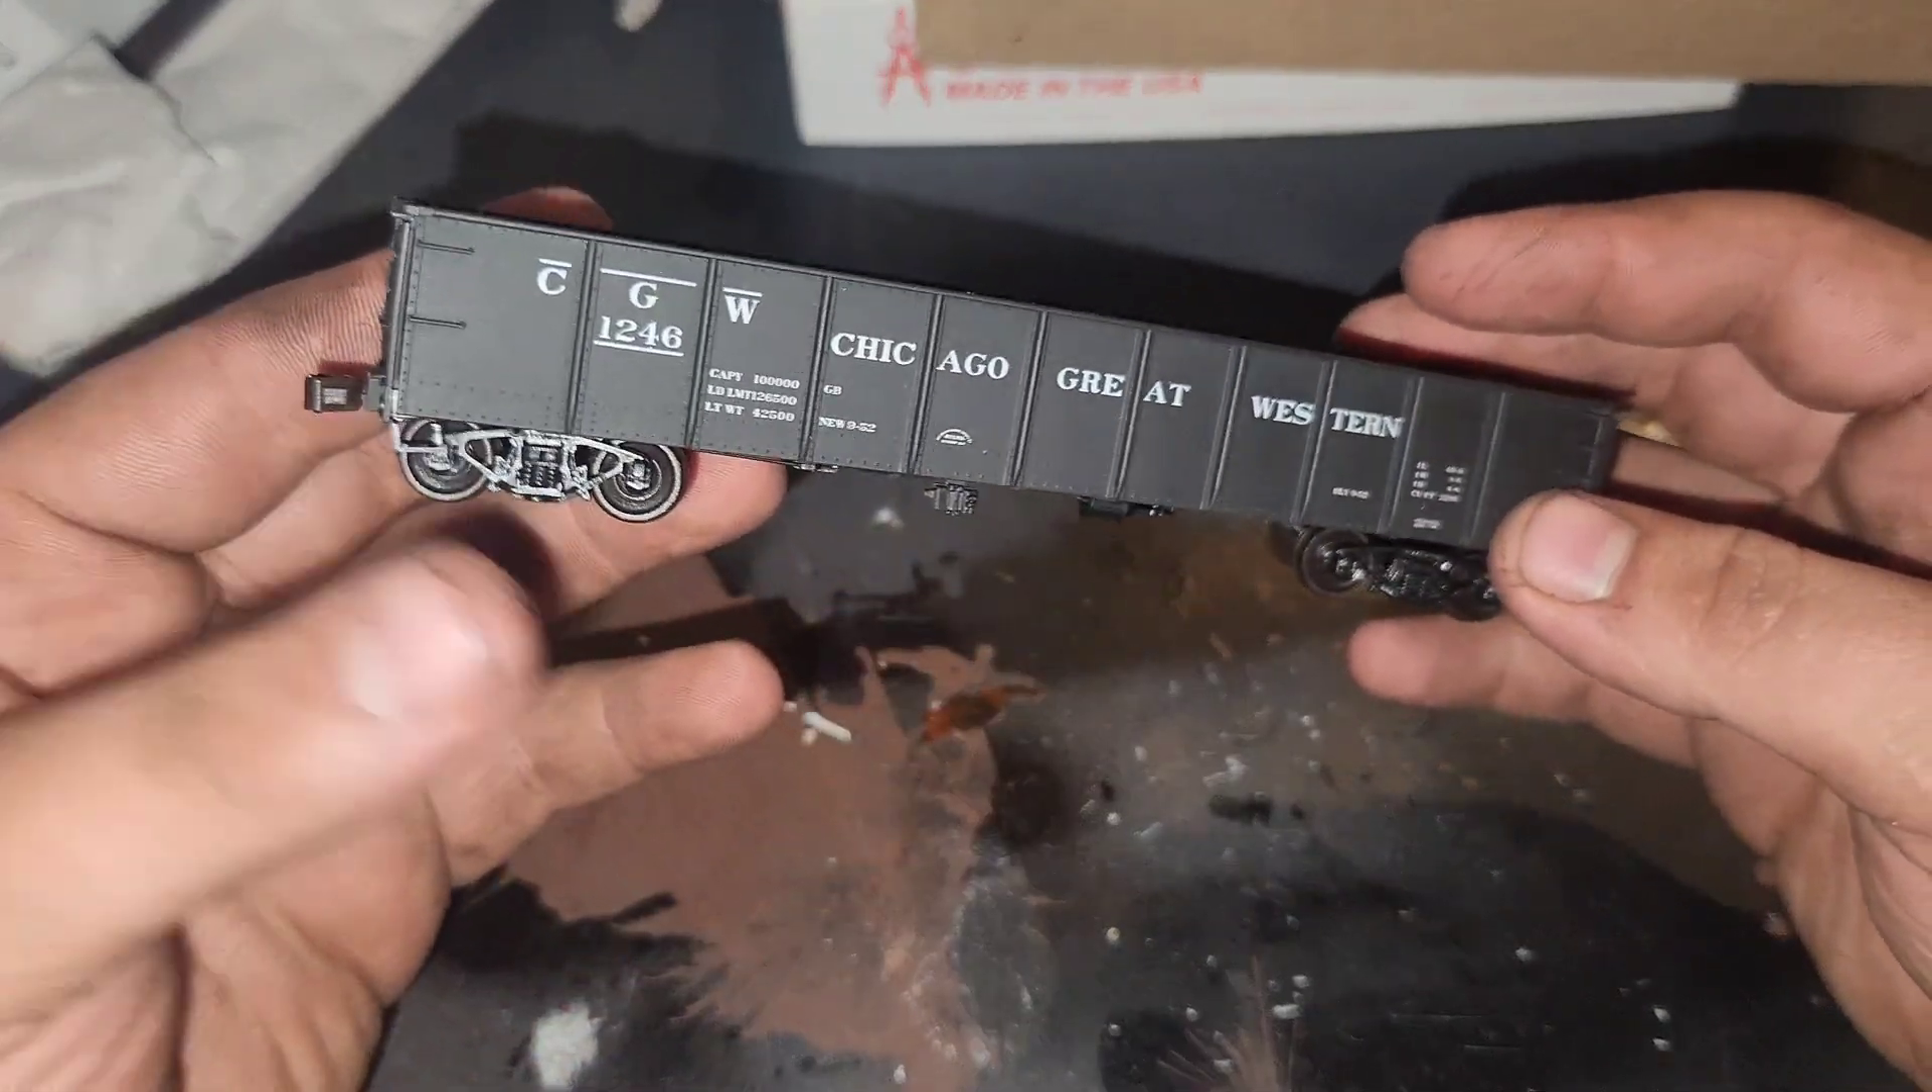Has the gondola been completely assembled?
Yes.